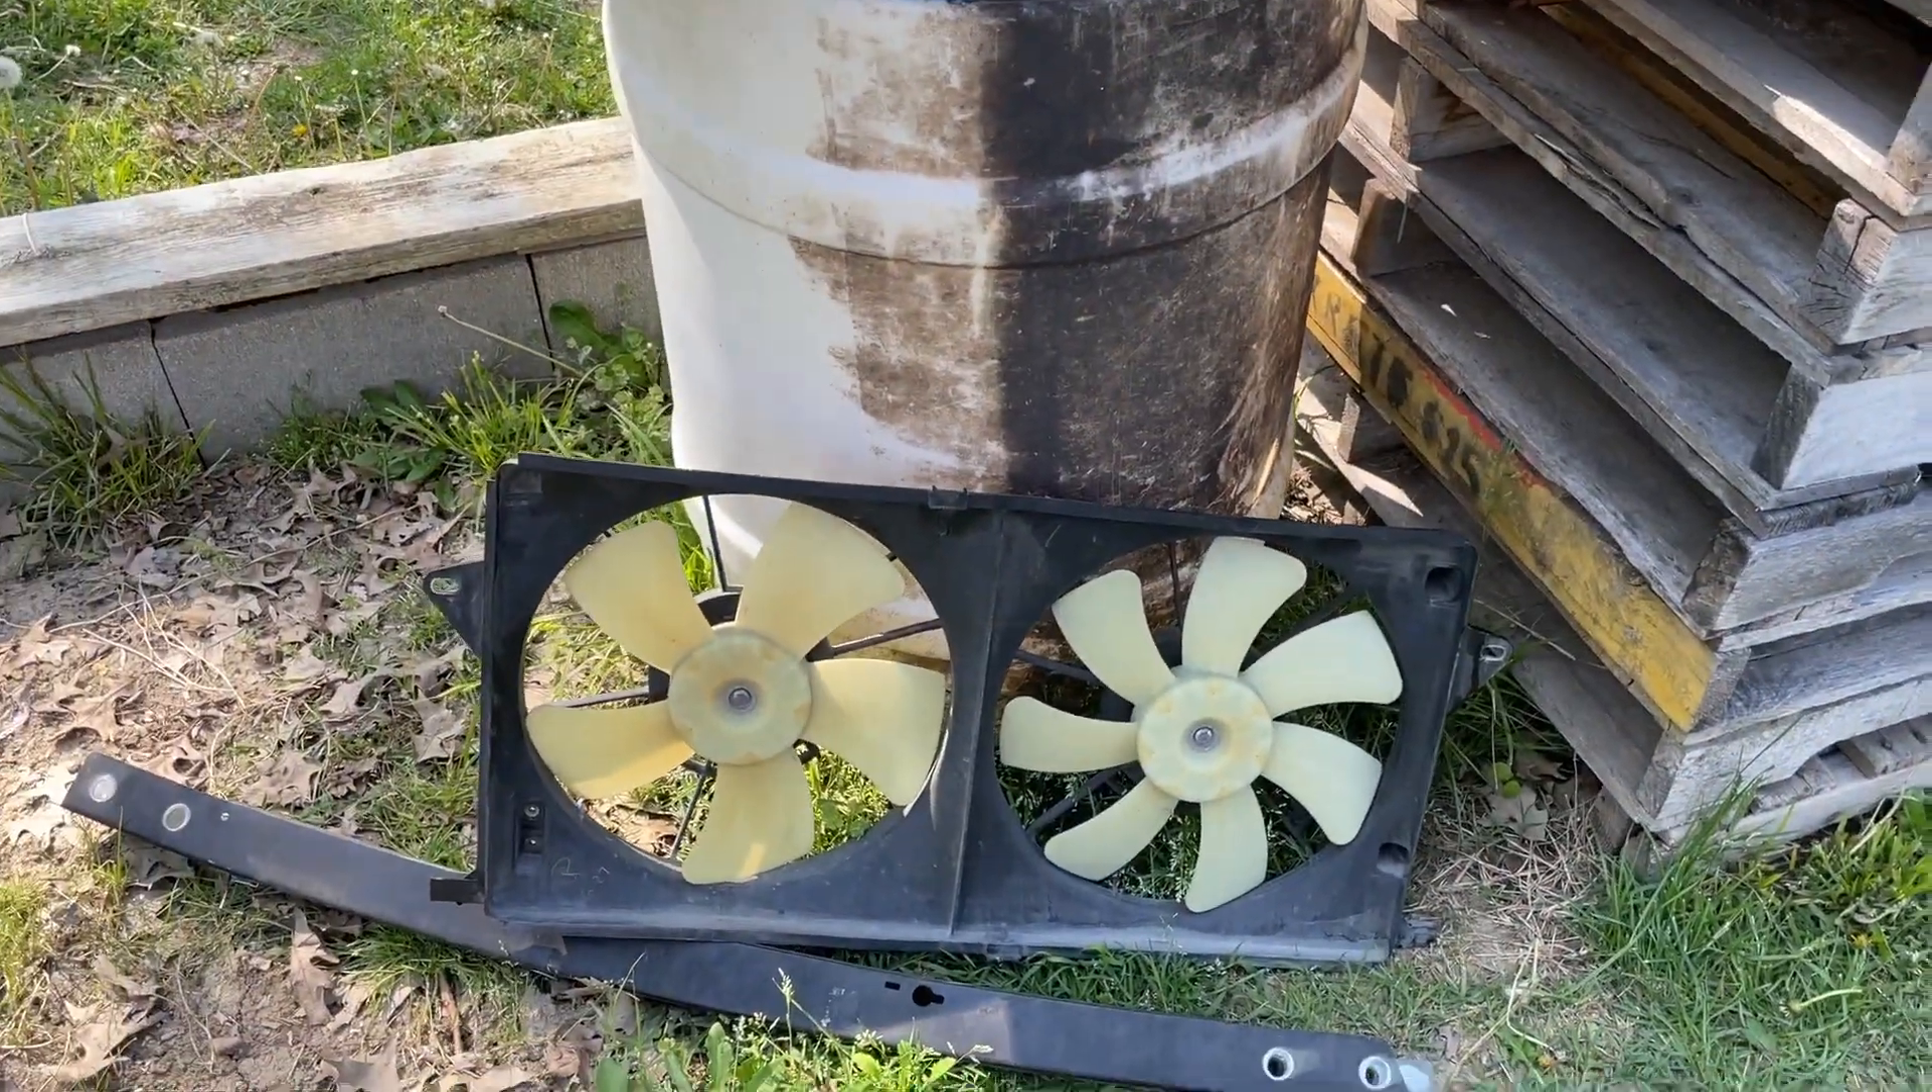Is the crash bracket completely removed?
Yes.